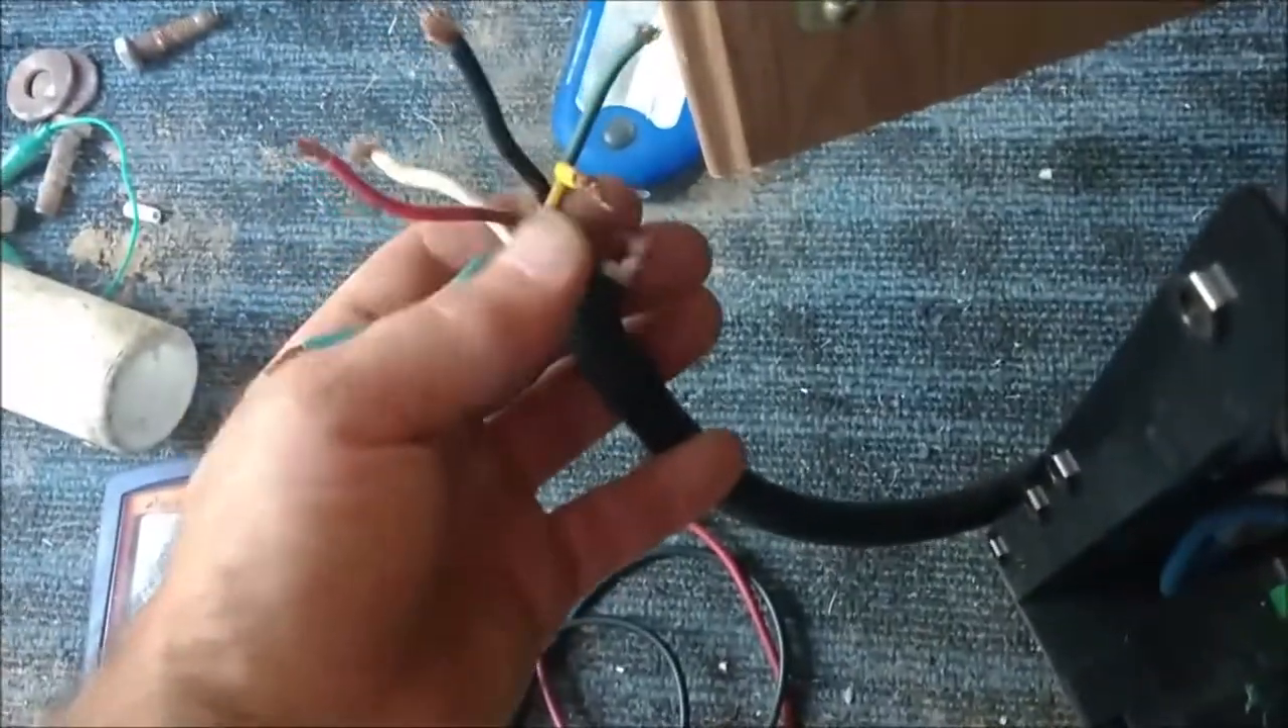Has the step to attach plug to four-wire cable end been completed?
No.